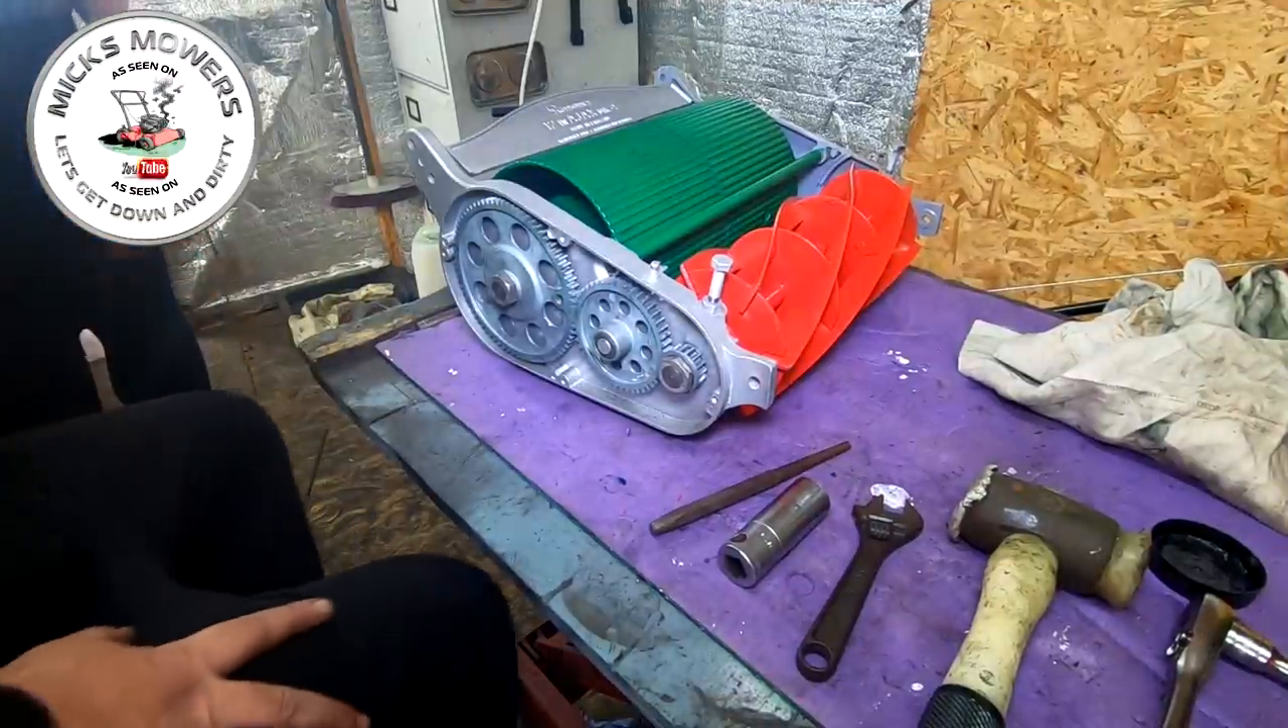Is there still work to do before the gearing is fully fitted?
No.